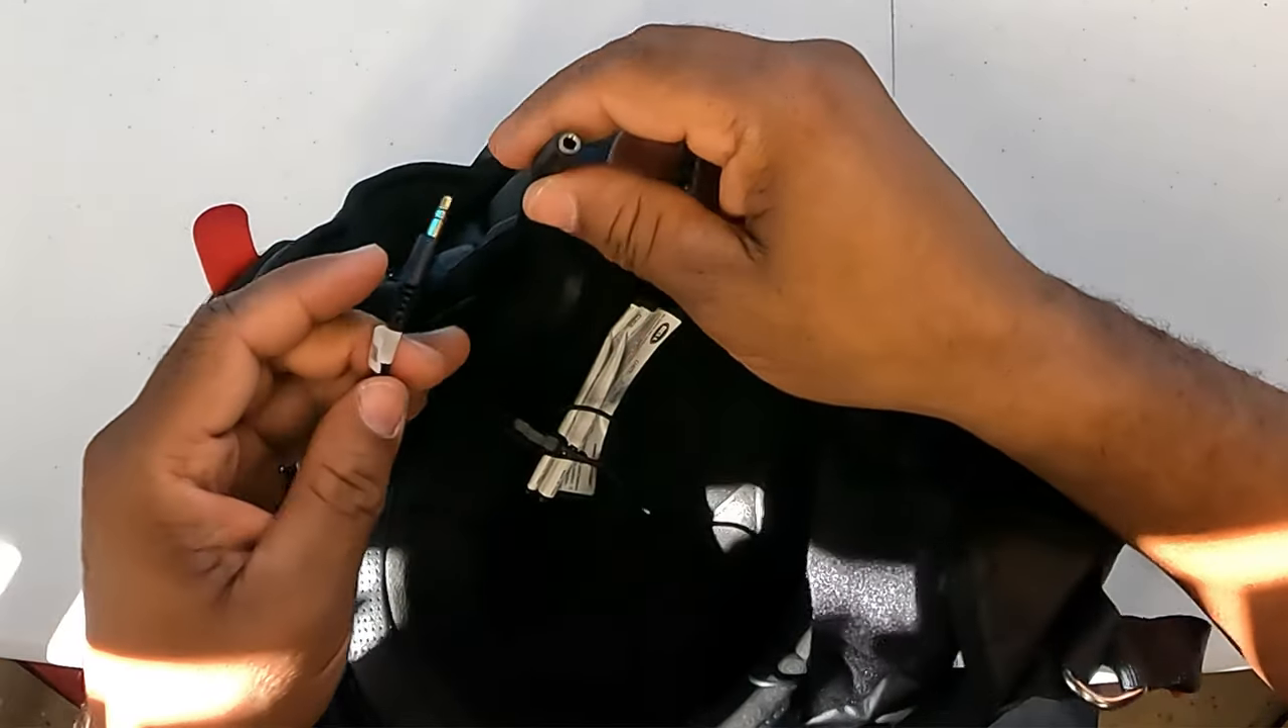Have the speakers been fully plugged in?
No.